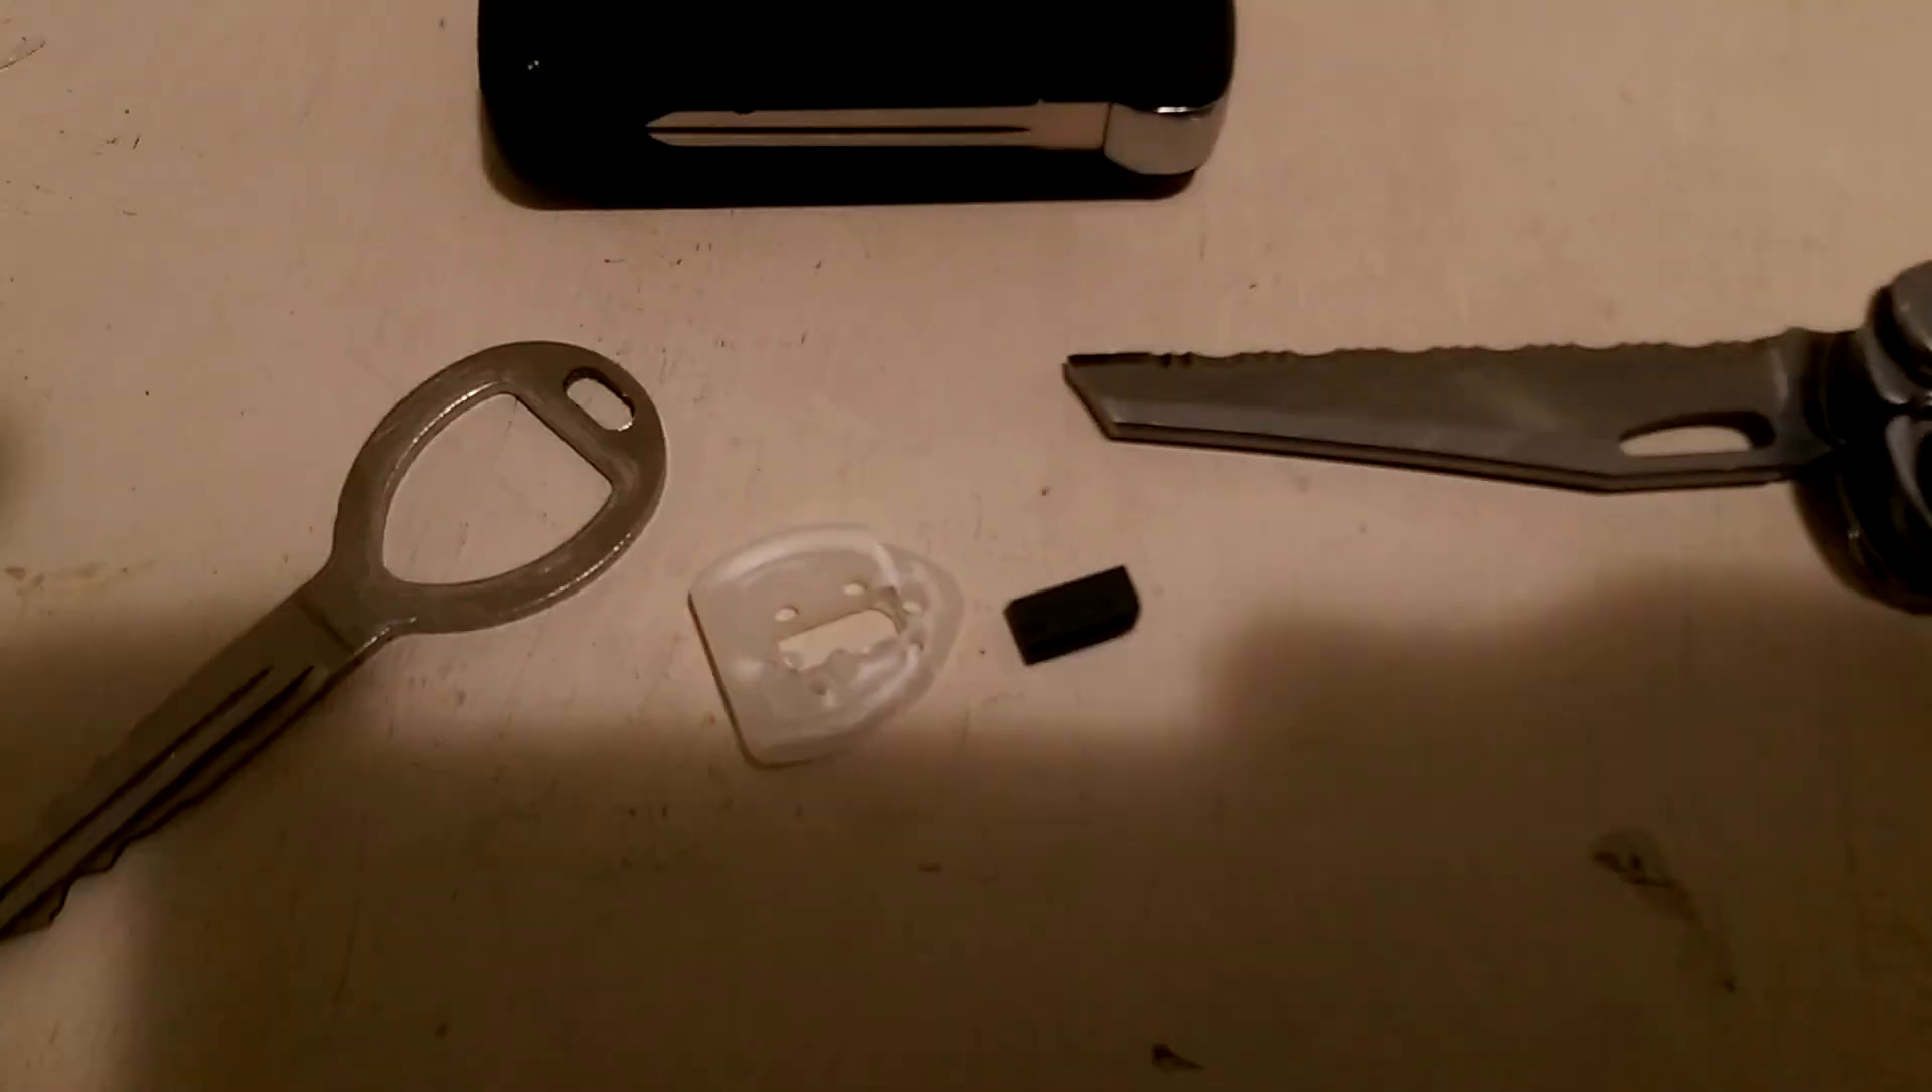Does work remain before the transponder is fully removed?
No.